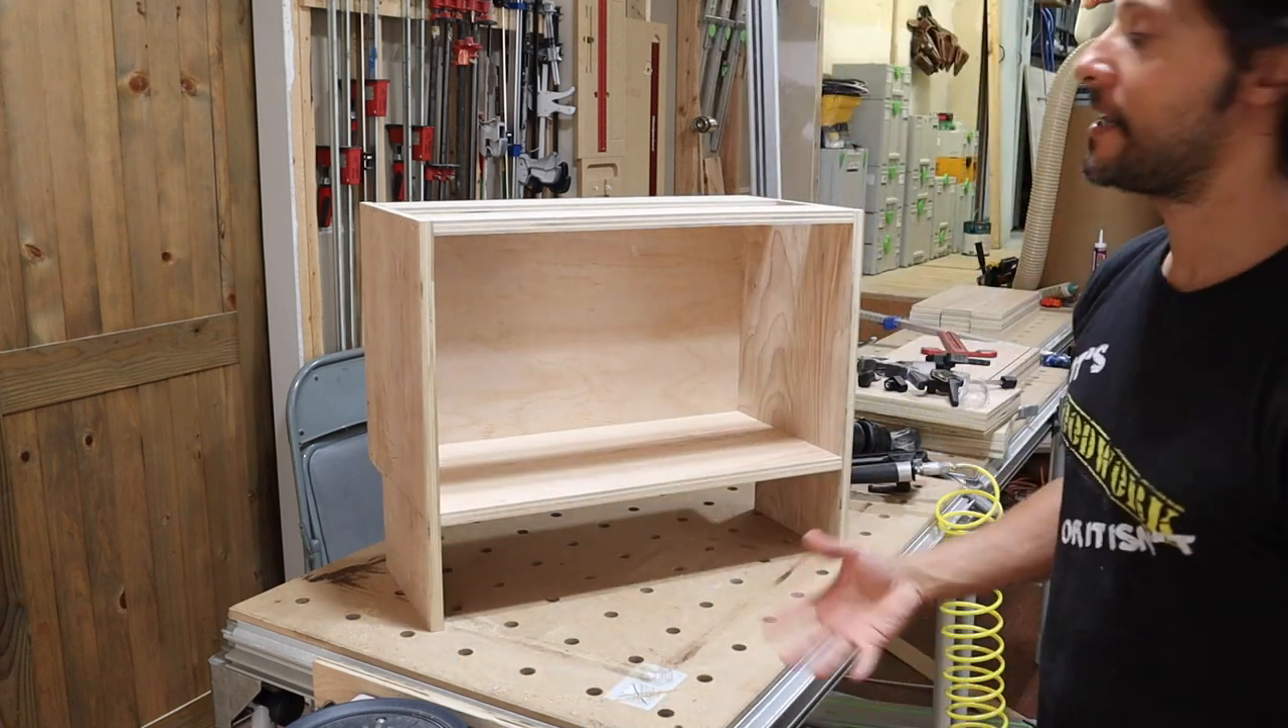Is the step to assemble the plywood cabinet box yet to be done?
No.